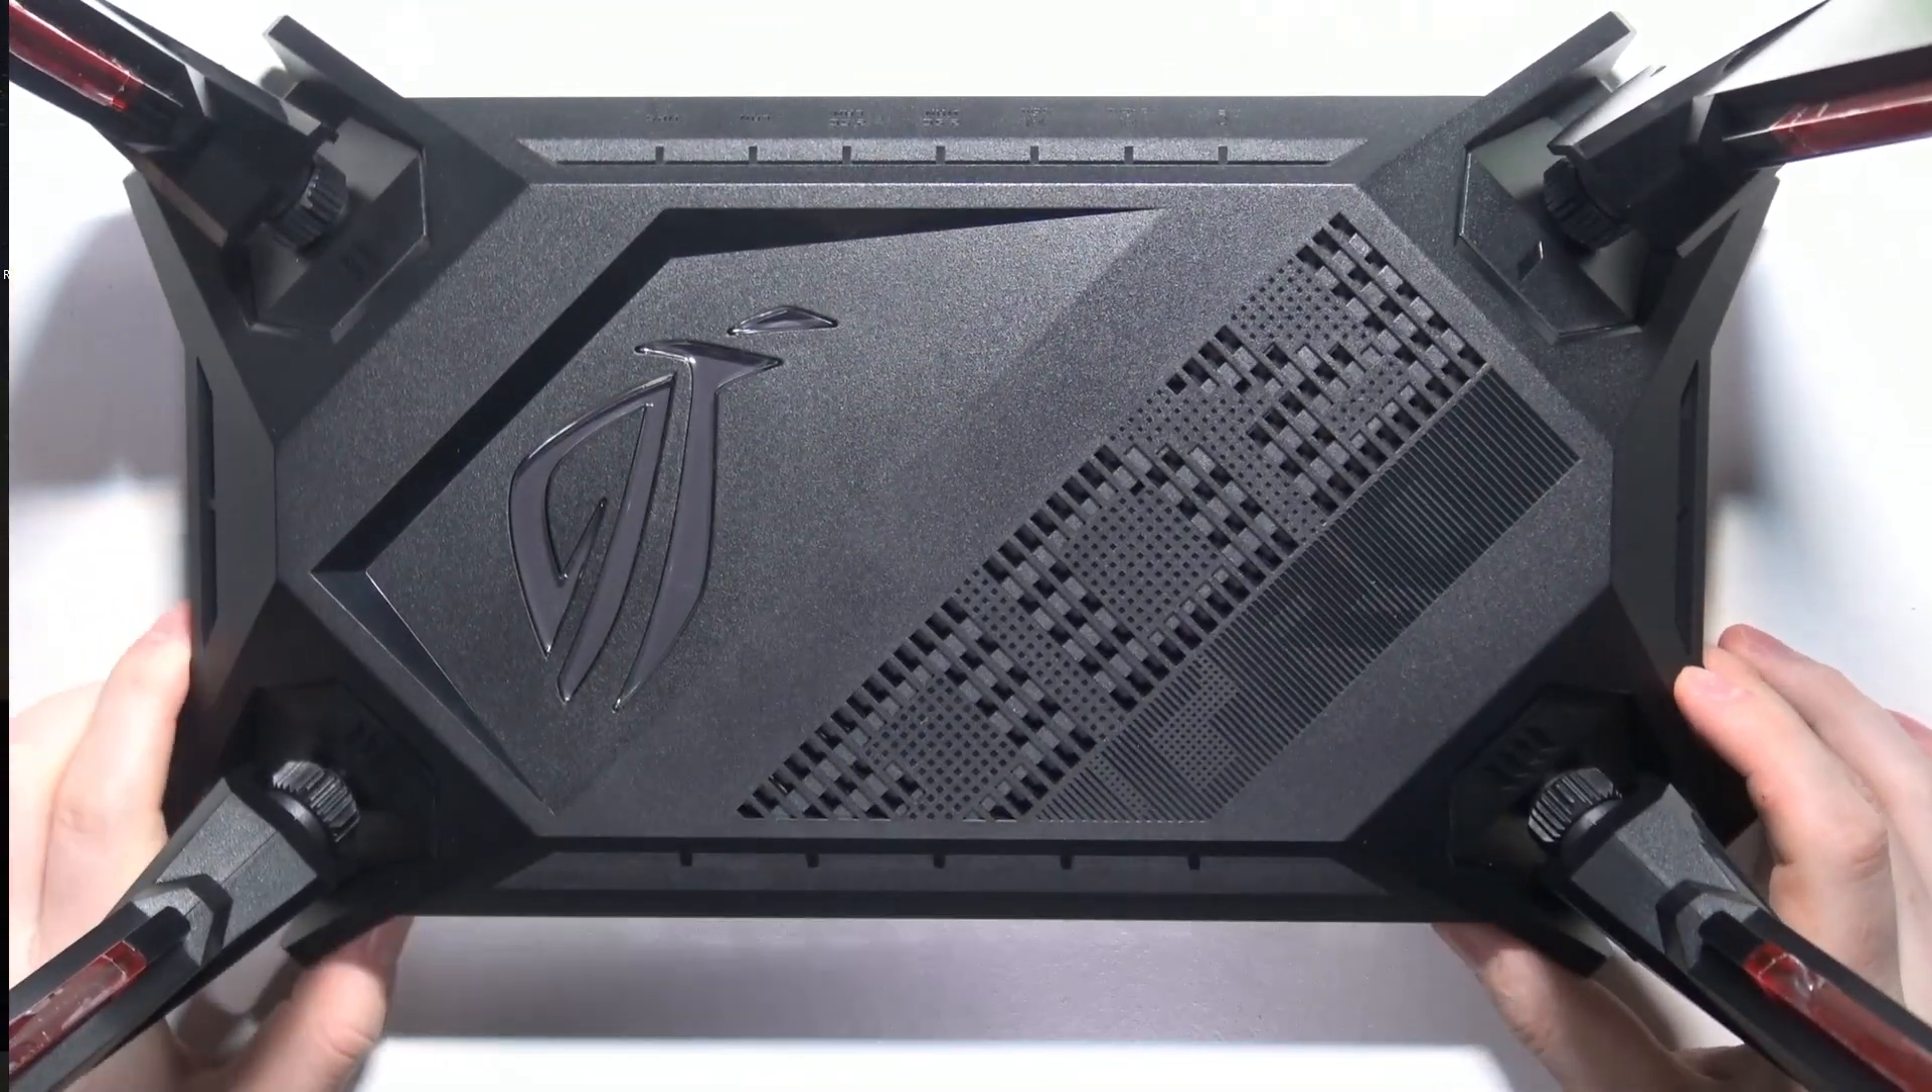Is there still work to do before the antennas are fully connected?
No.